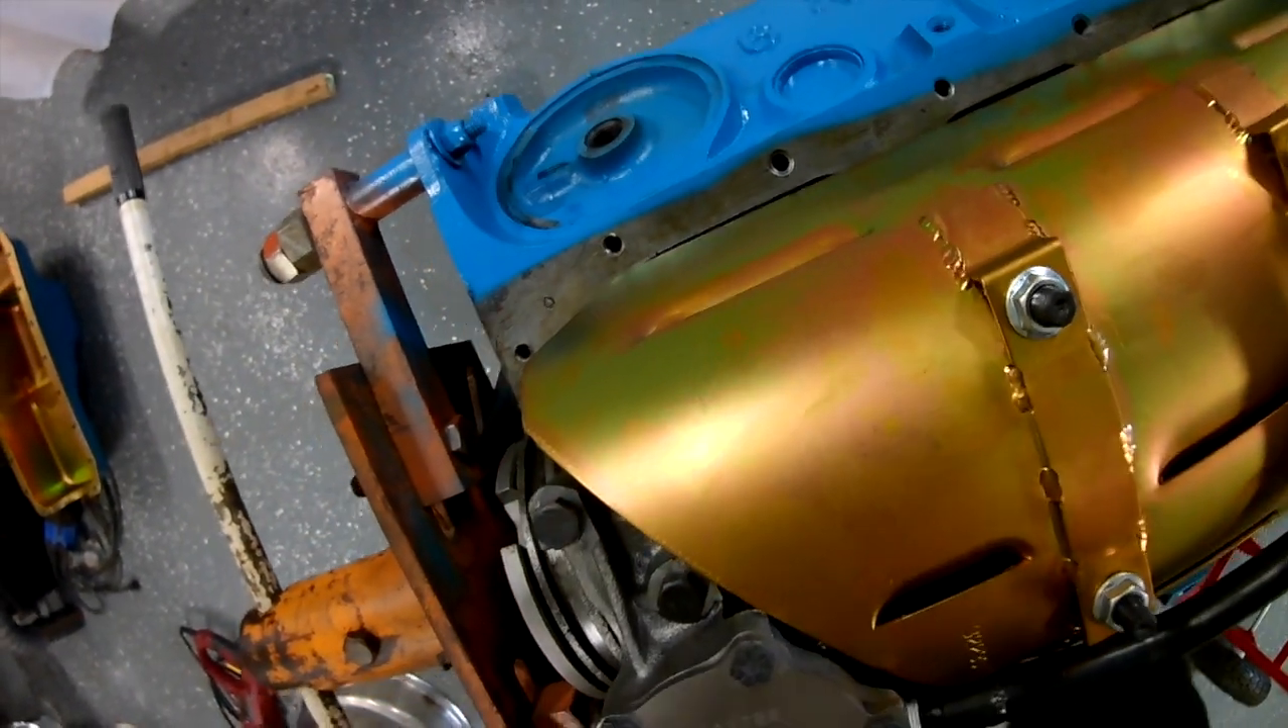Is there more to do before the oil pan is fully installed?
Yes.